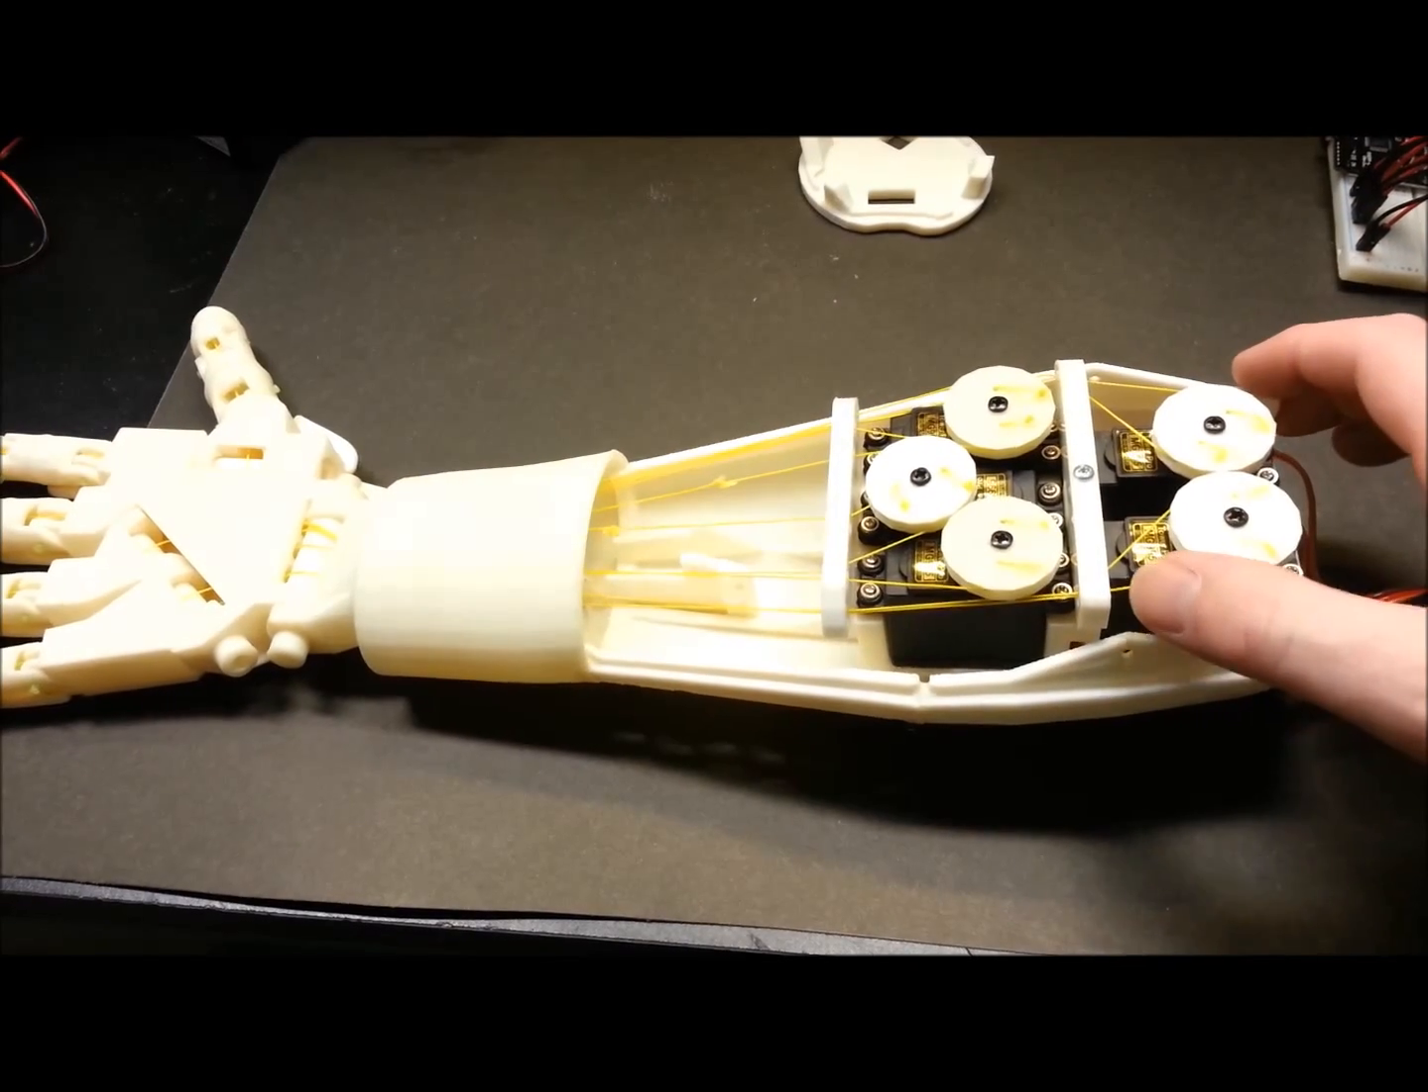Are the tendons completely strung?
Yes.